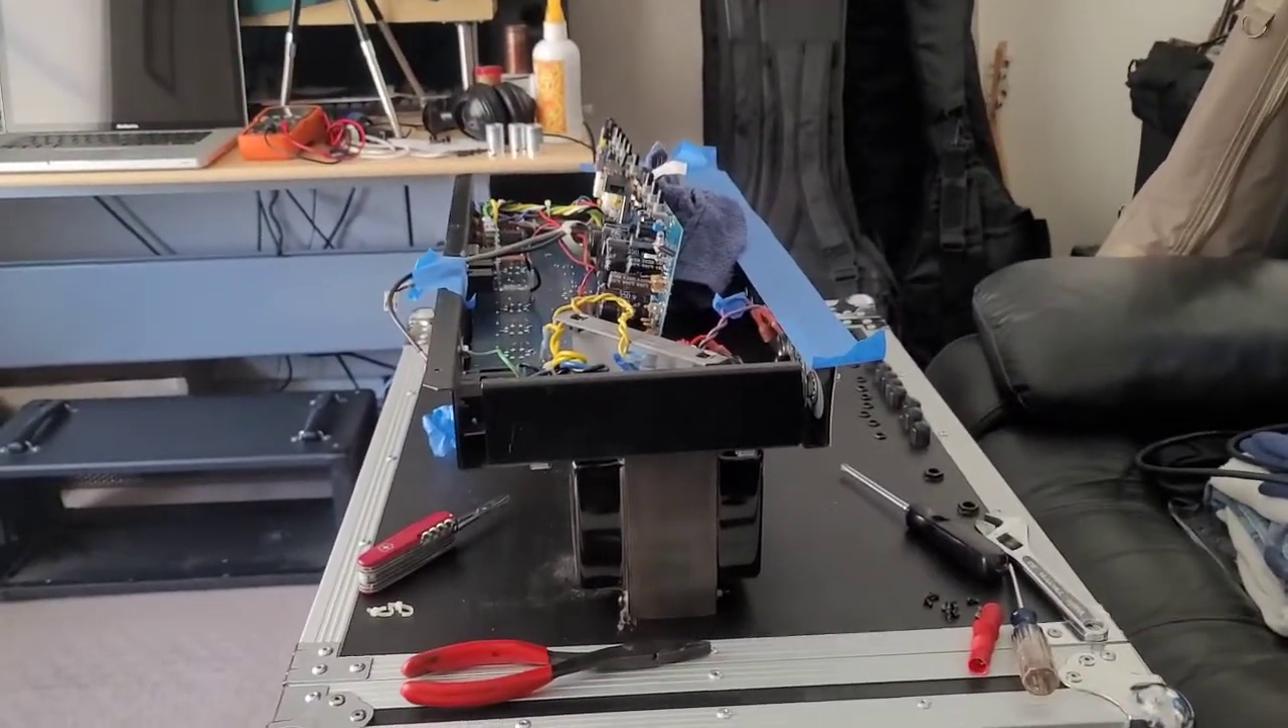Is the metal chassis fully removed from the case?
Yes.